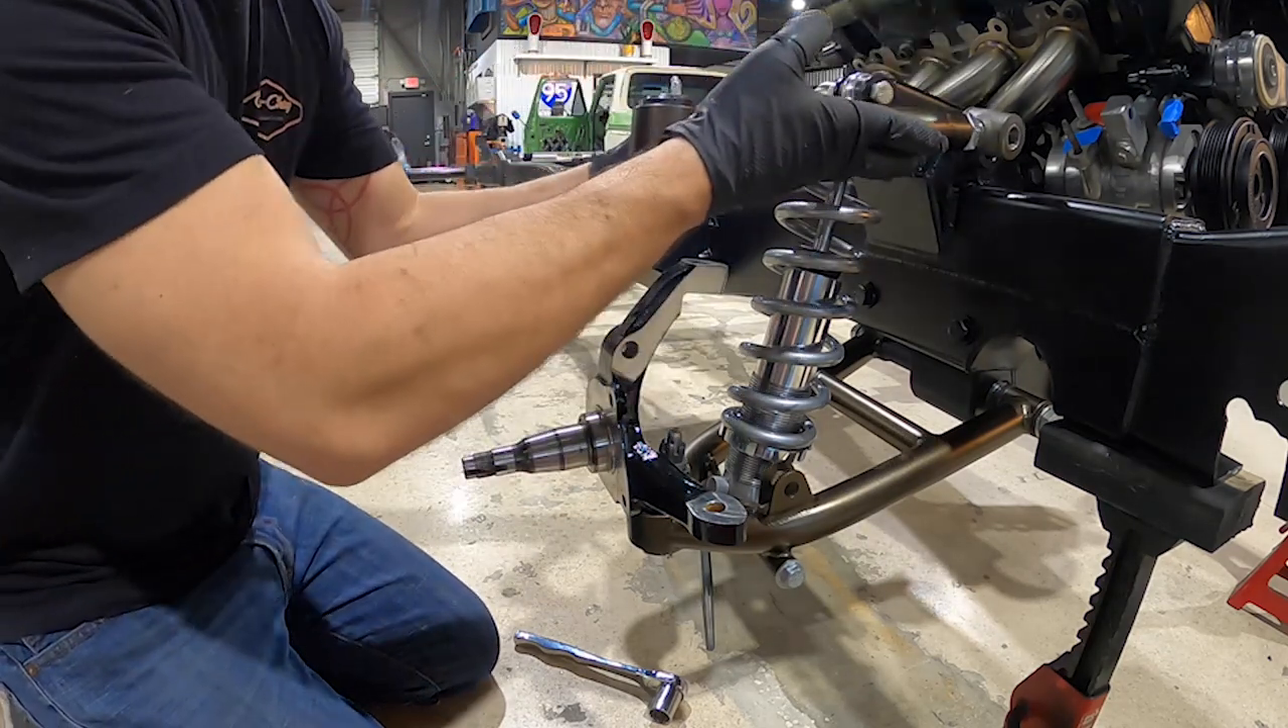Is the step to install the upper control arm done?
No.